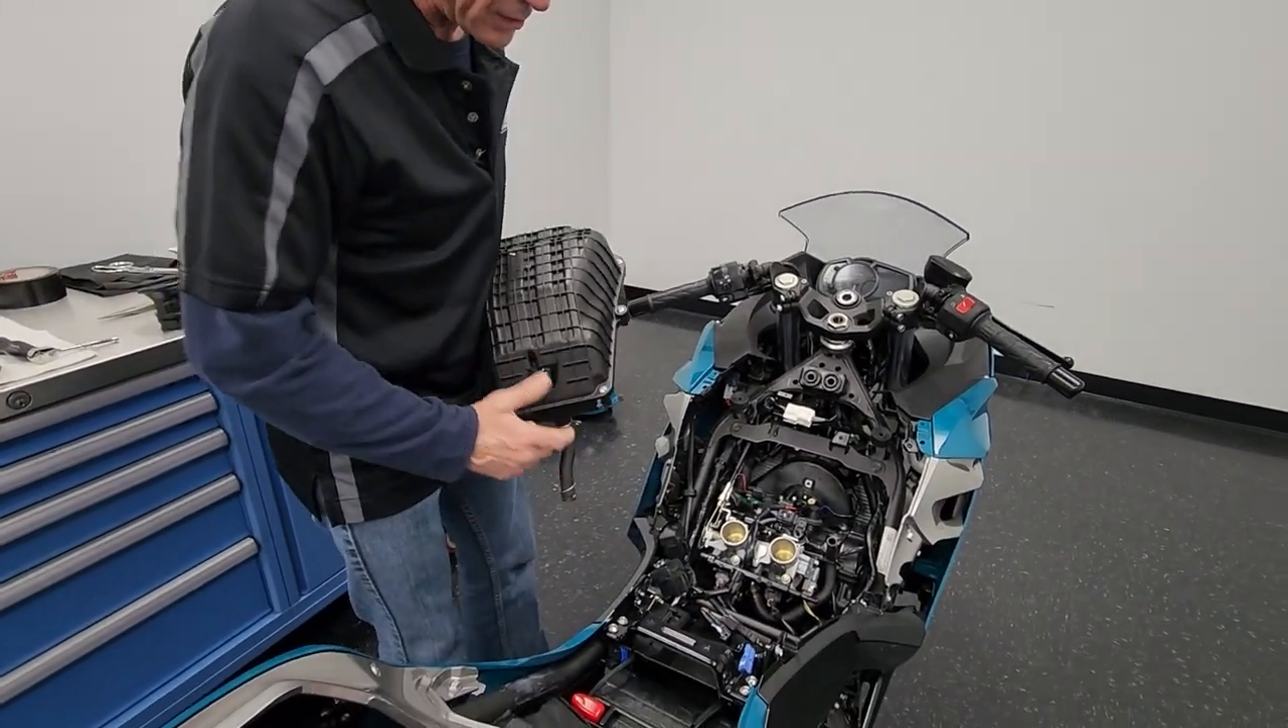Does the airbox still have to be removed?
No.